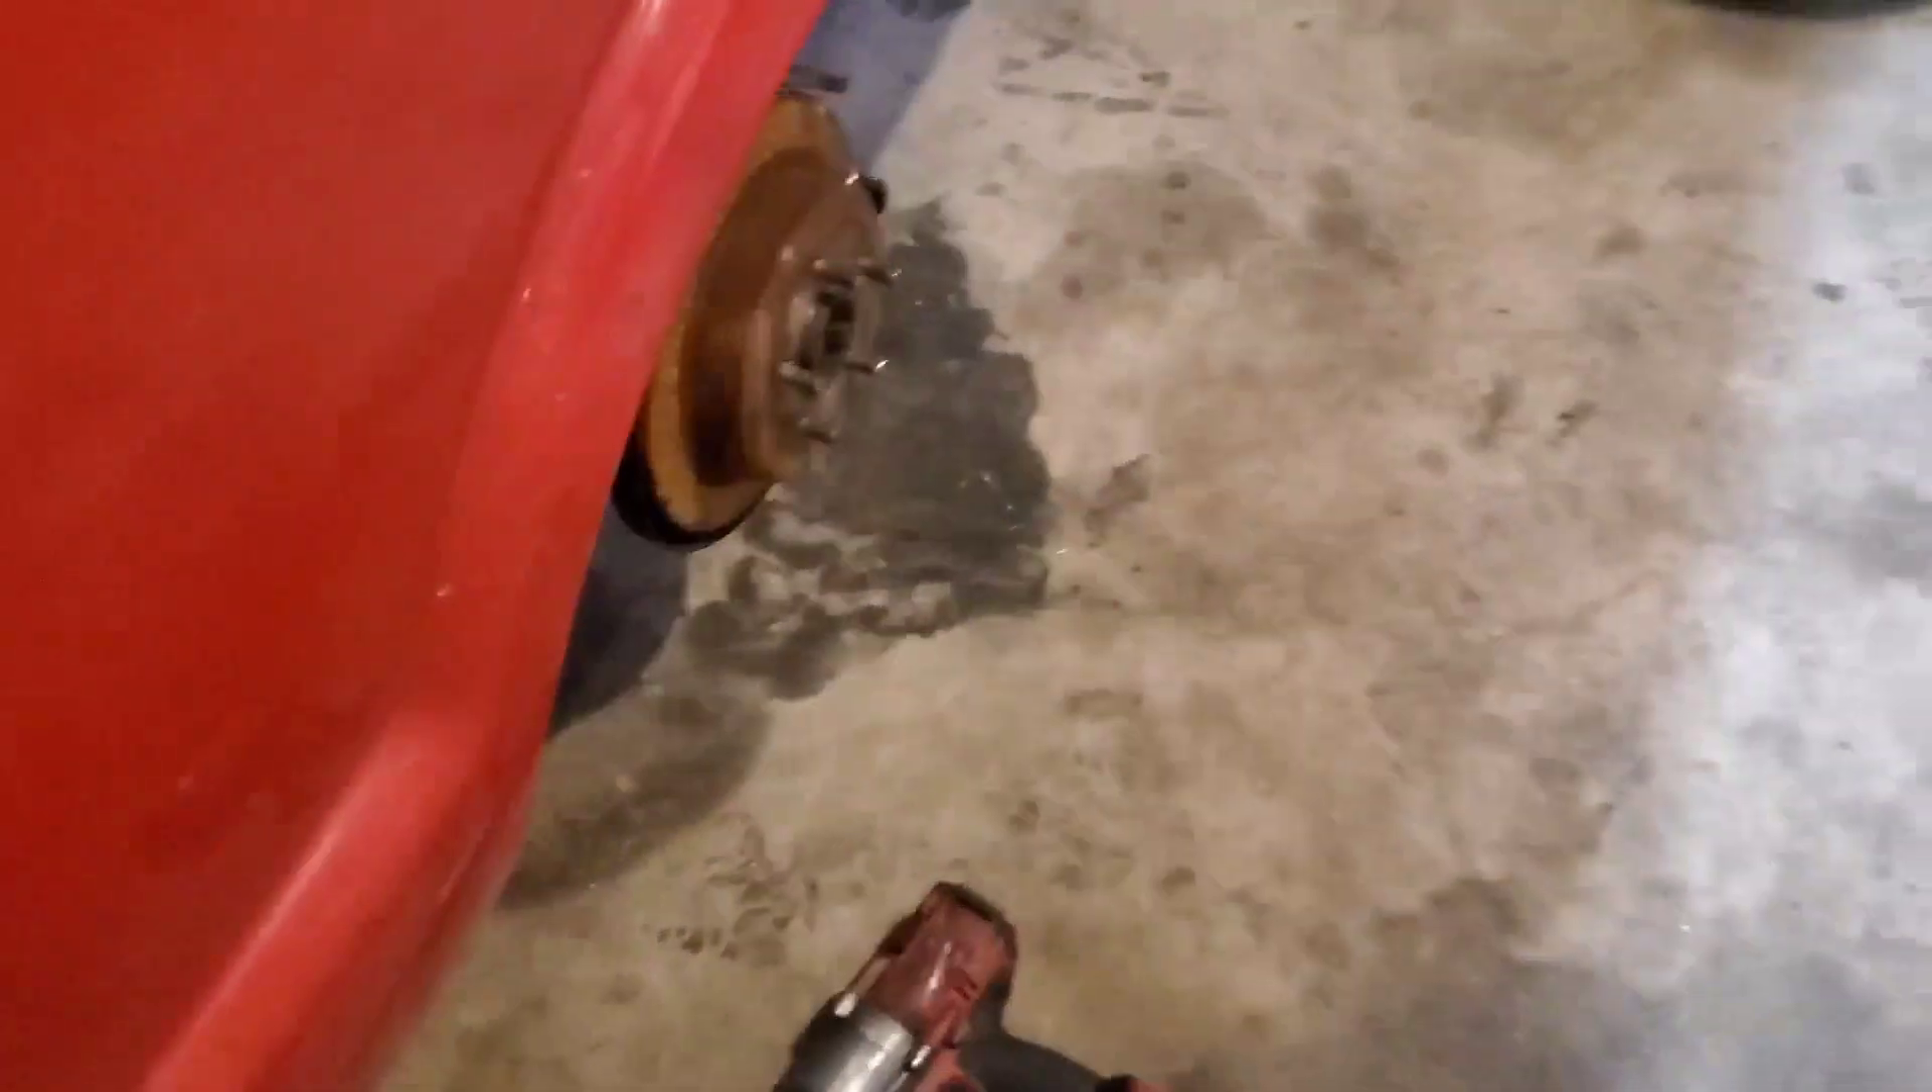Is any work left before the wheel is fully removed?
No.